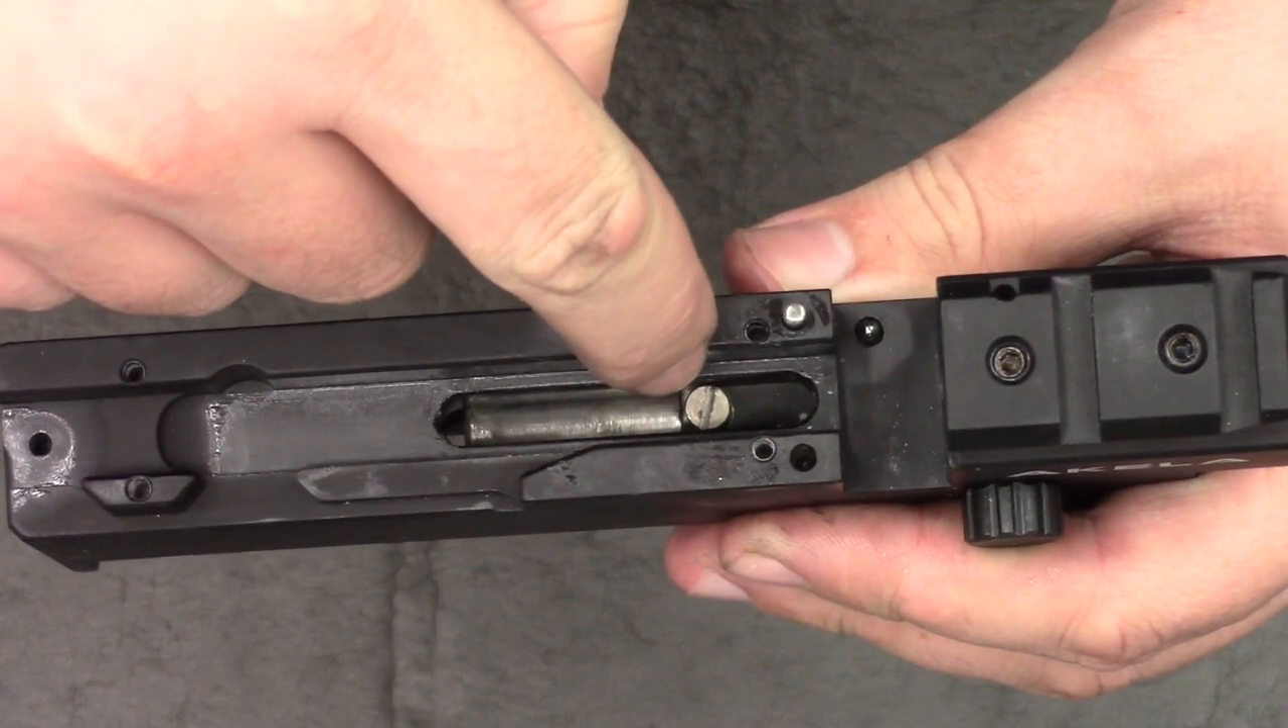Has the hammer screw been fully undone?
No.